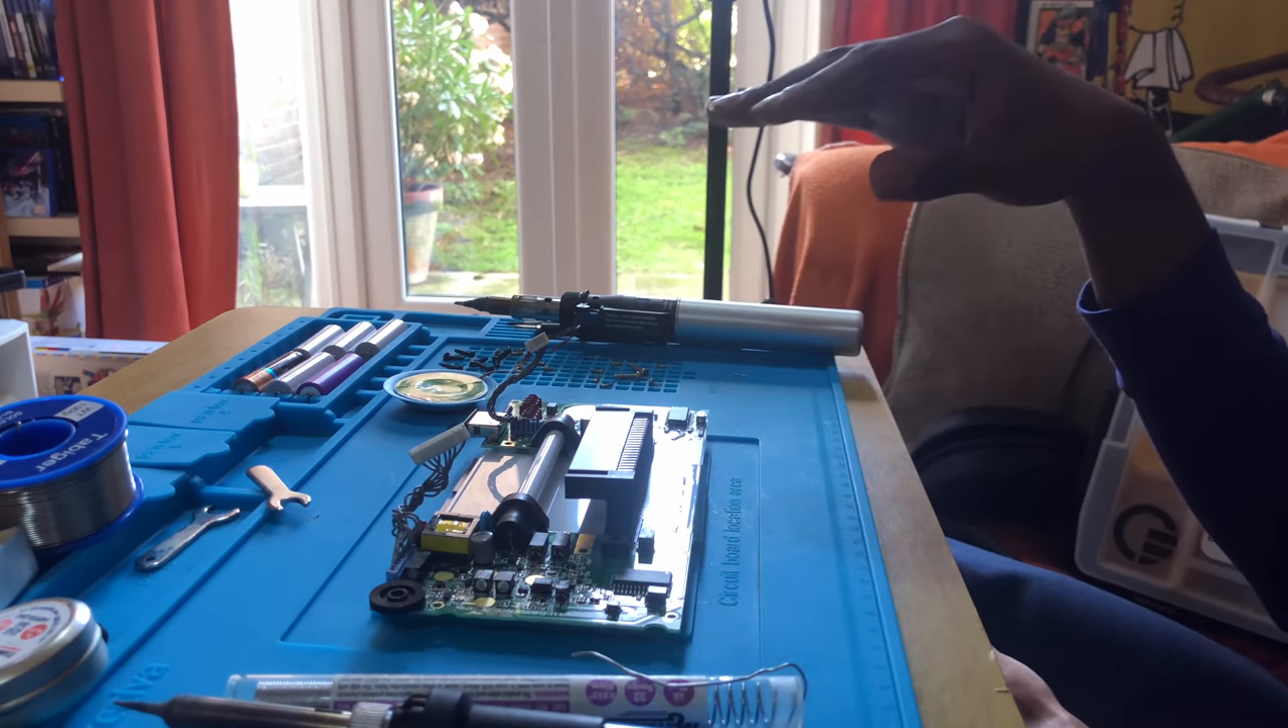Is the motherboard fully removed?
Yes.